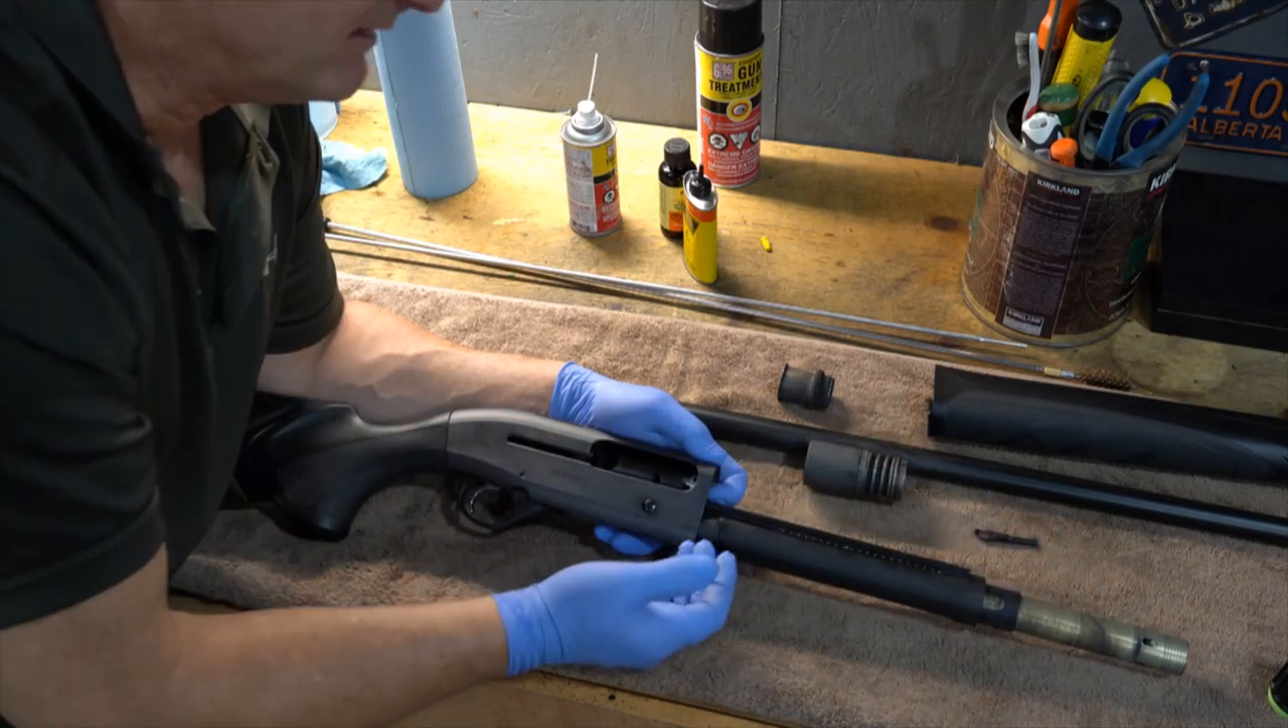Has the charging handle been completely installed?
No.